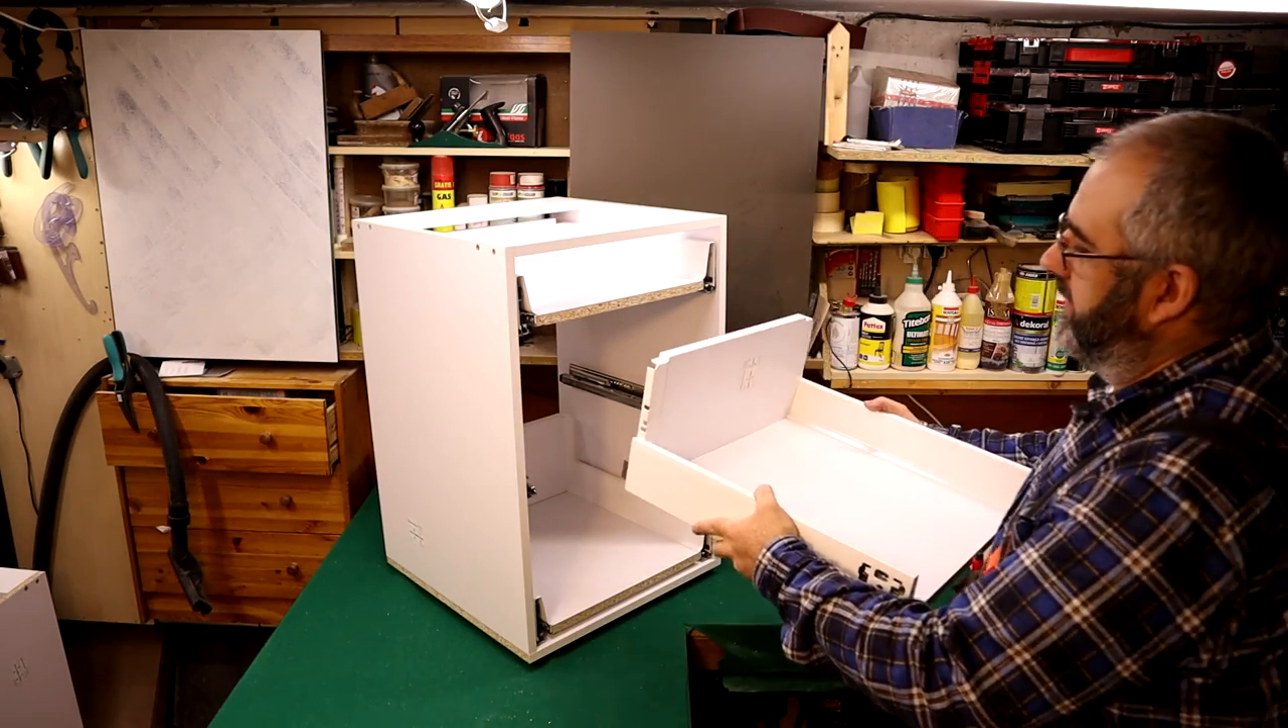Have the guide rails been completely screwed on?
Yes.